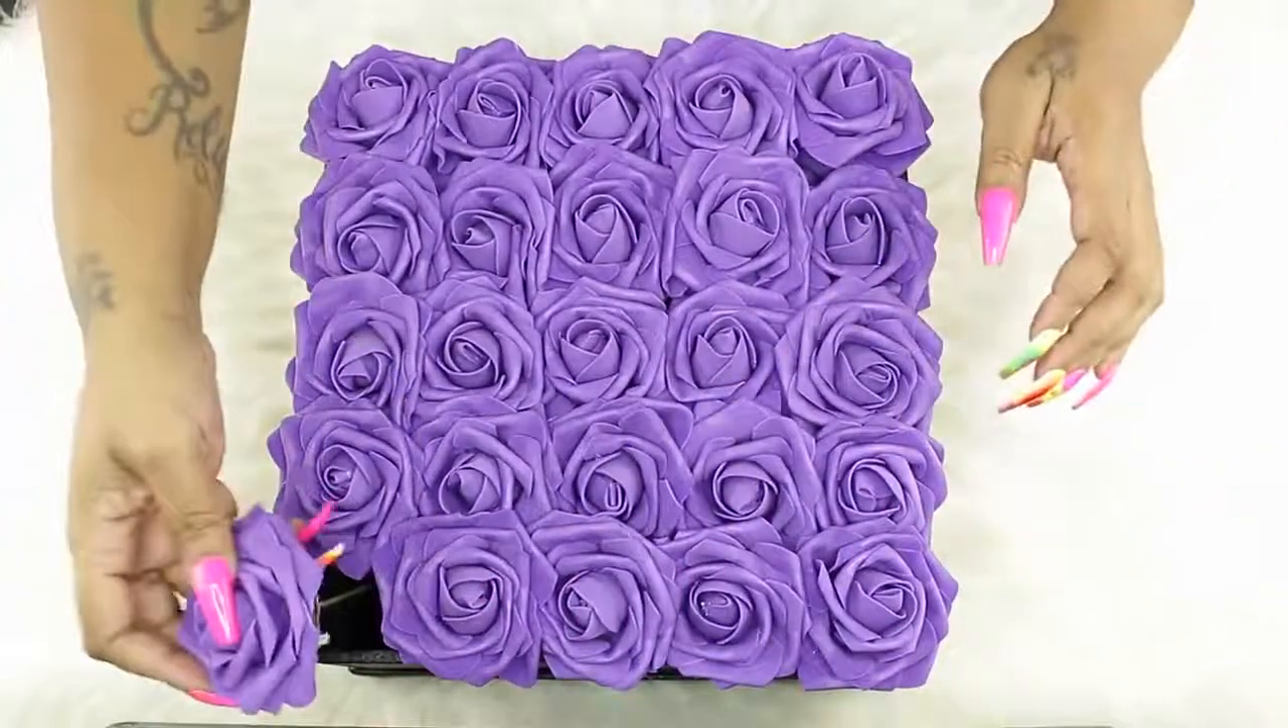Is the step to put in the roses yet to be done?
Yes.